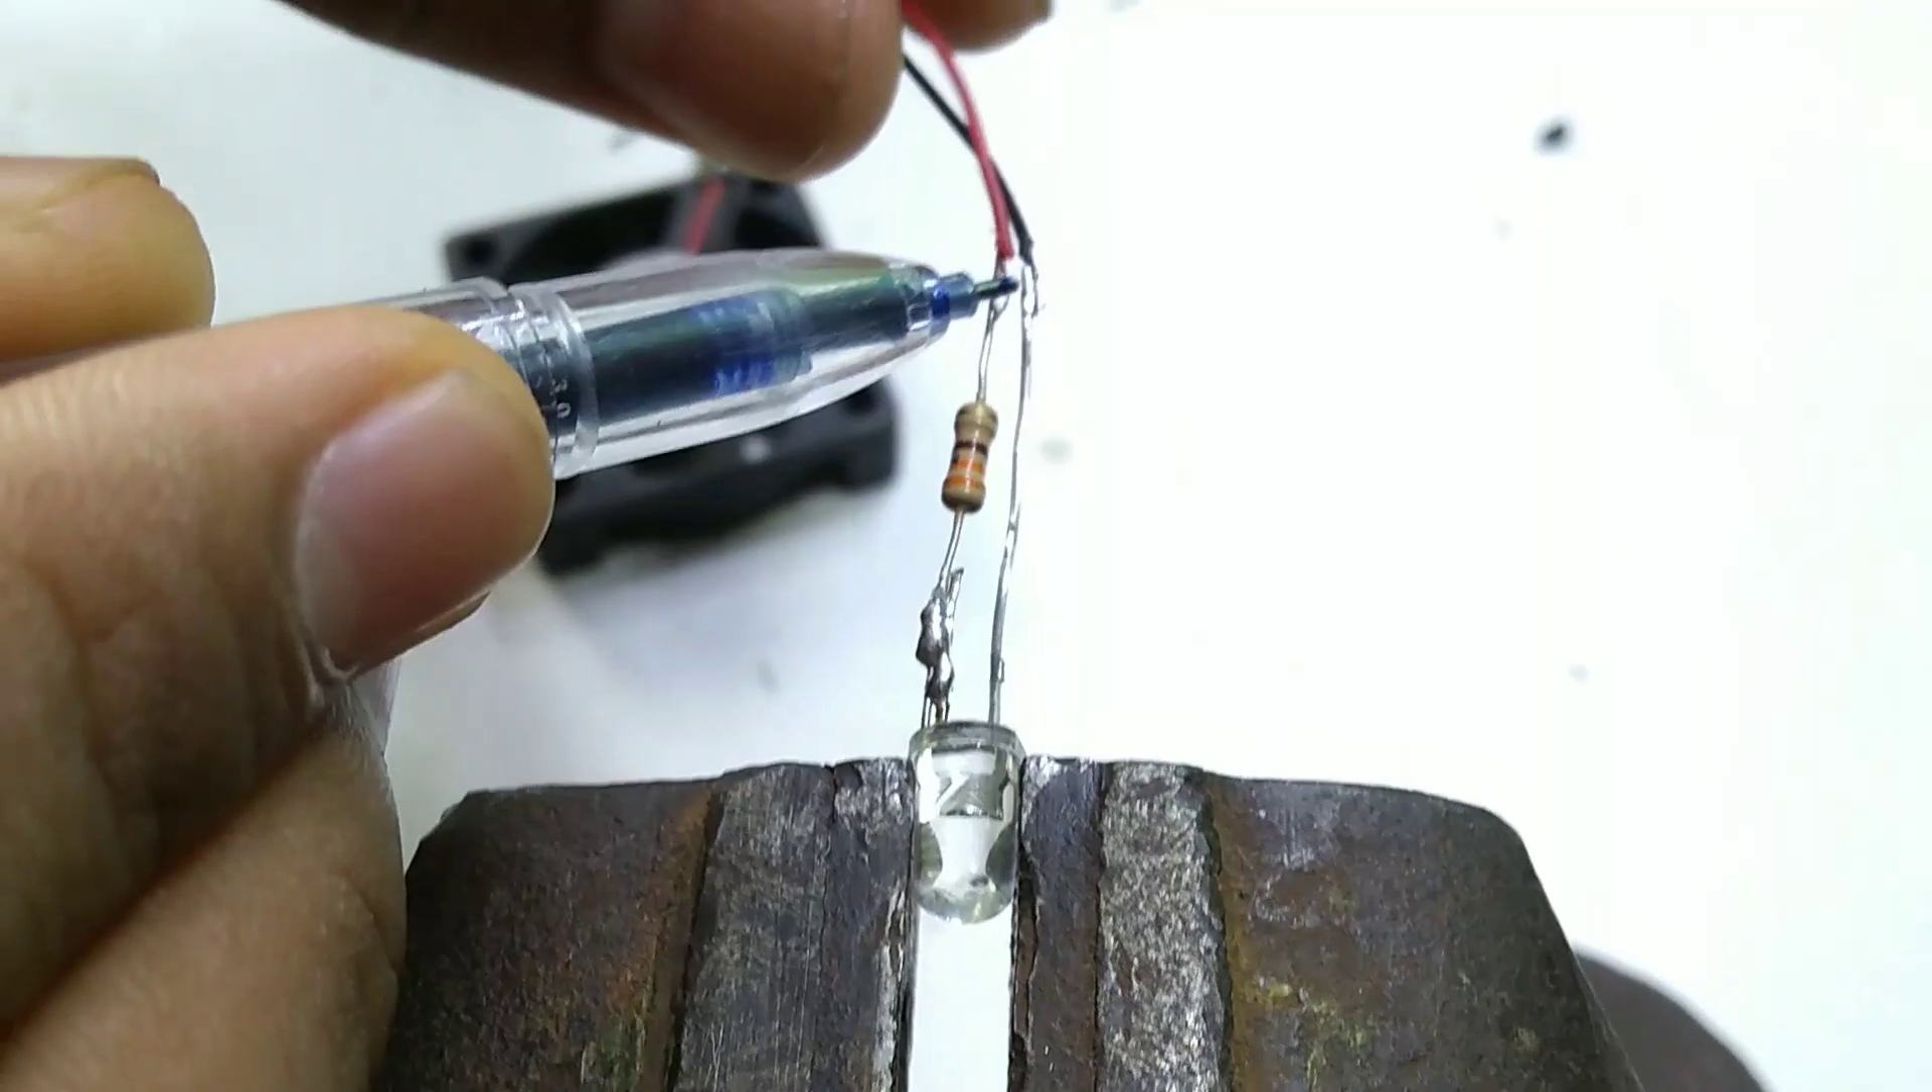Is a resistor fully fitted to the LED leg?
Yes.